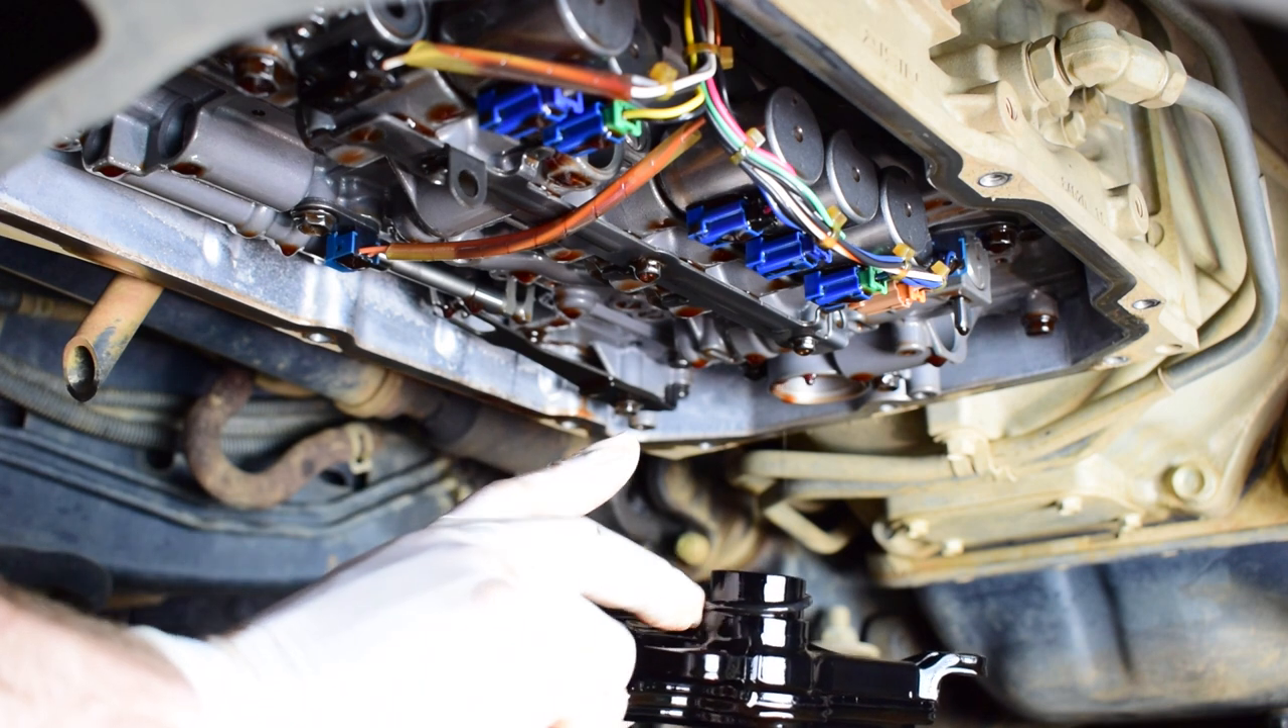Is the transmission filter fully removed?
Yes.